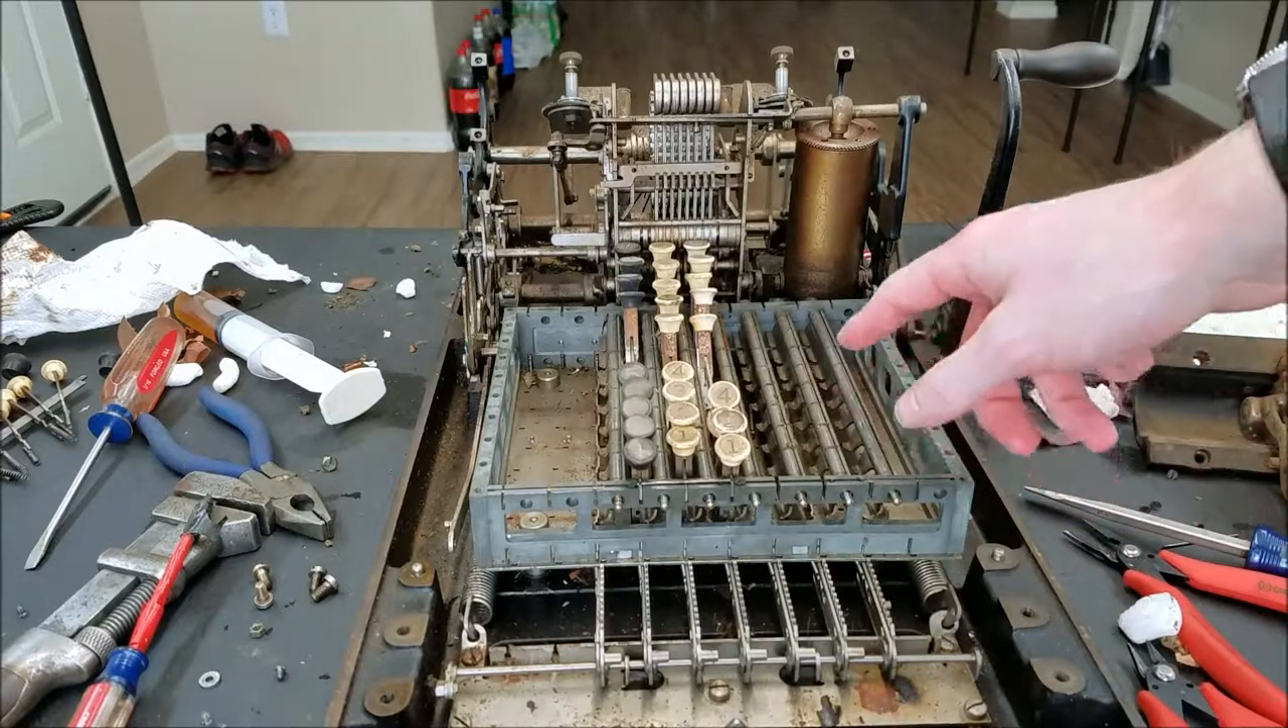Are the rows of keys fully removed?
No.